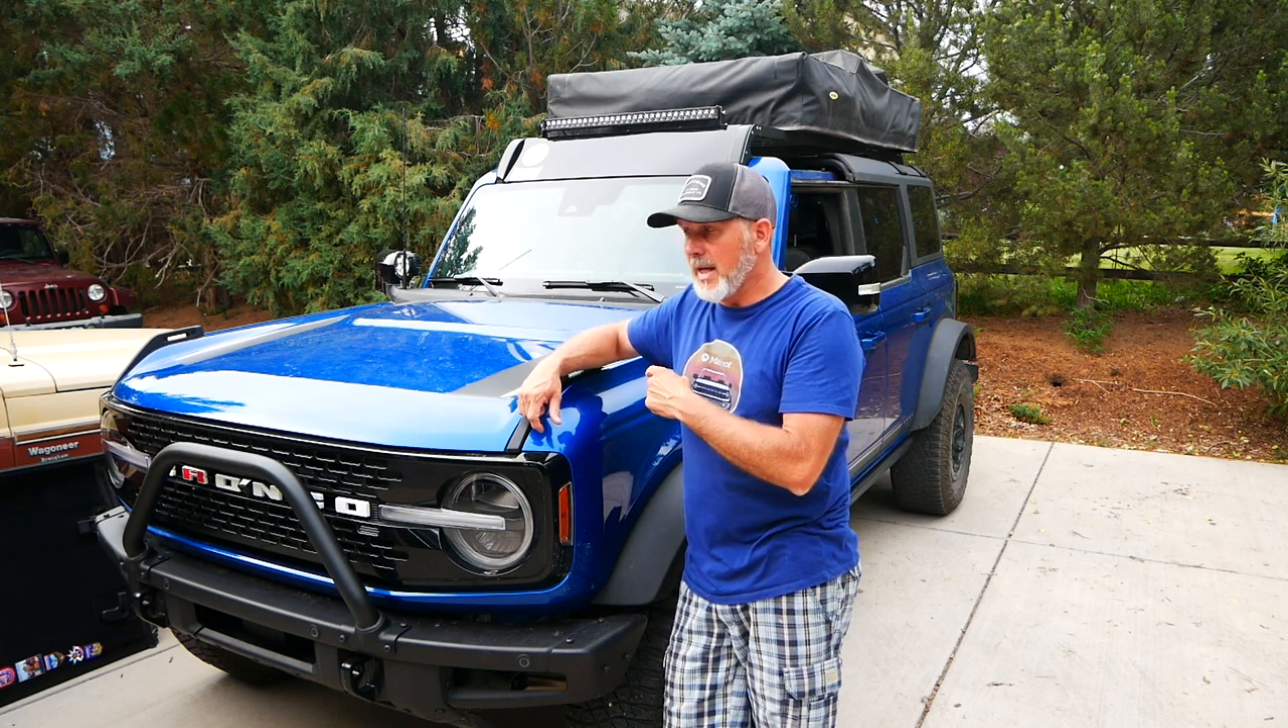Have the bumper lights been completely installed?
No.